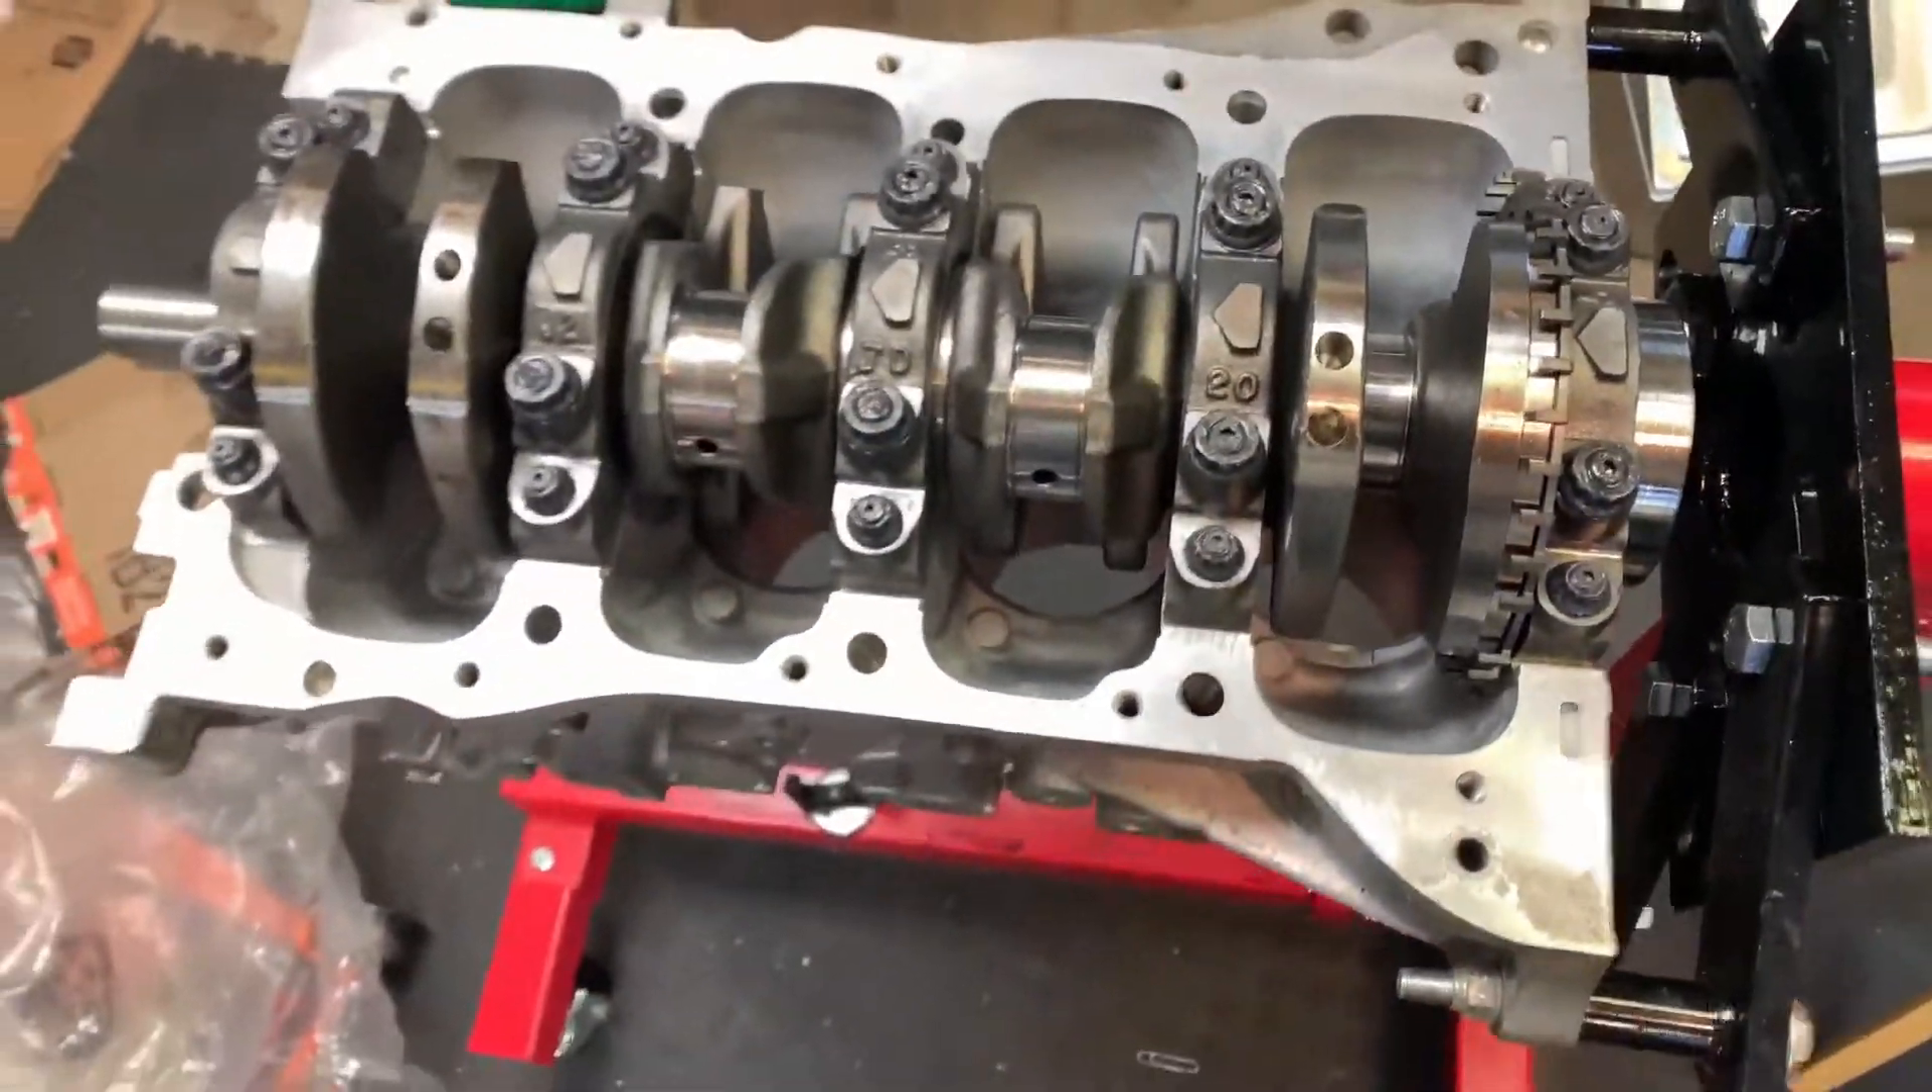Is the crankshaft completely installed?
Yes.